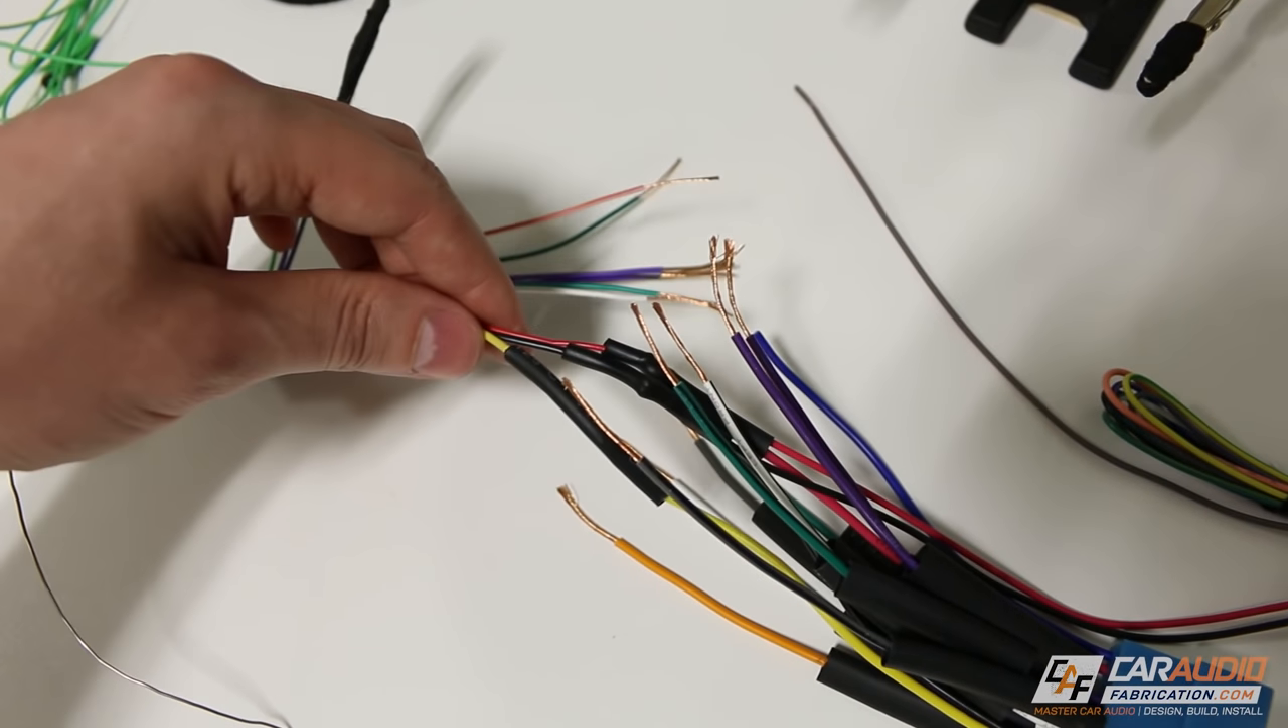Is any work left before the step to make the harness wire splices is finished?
Yes.